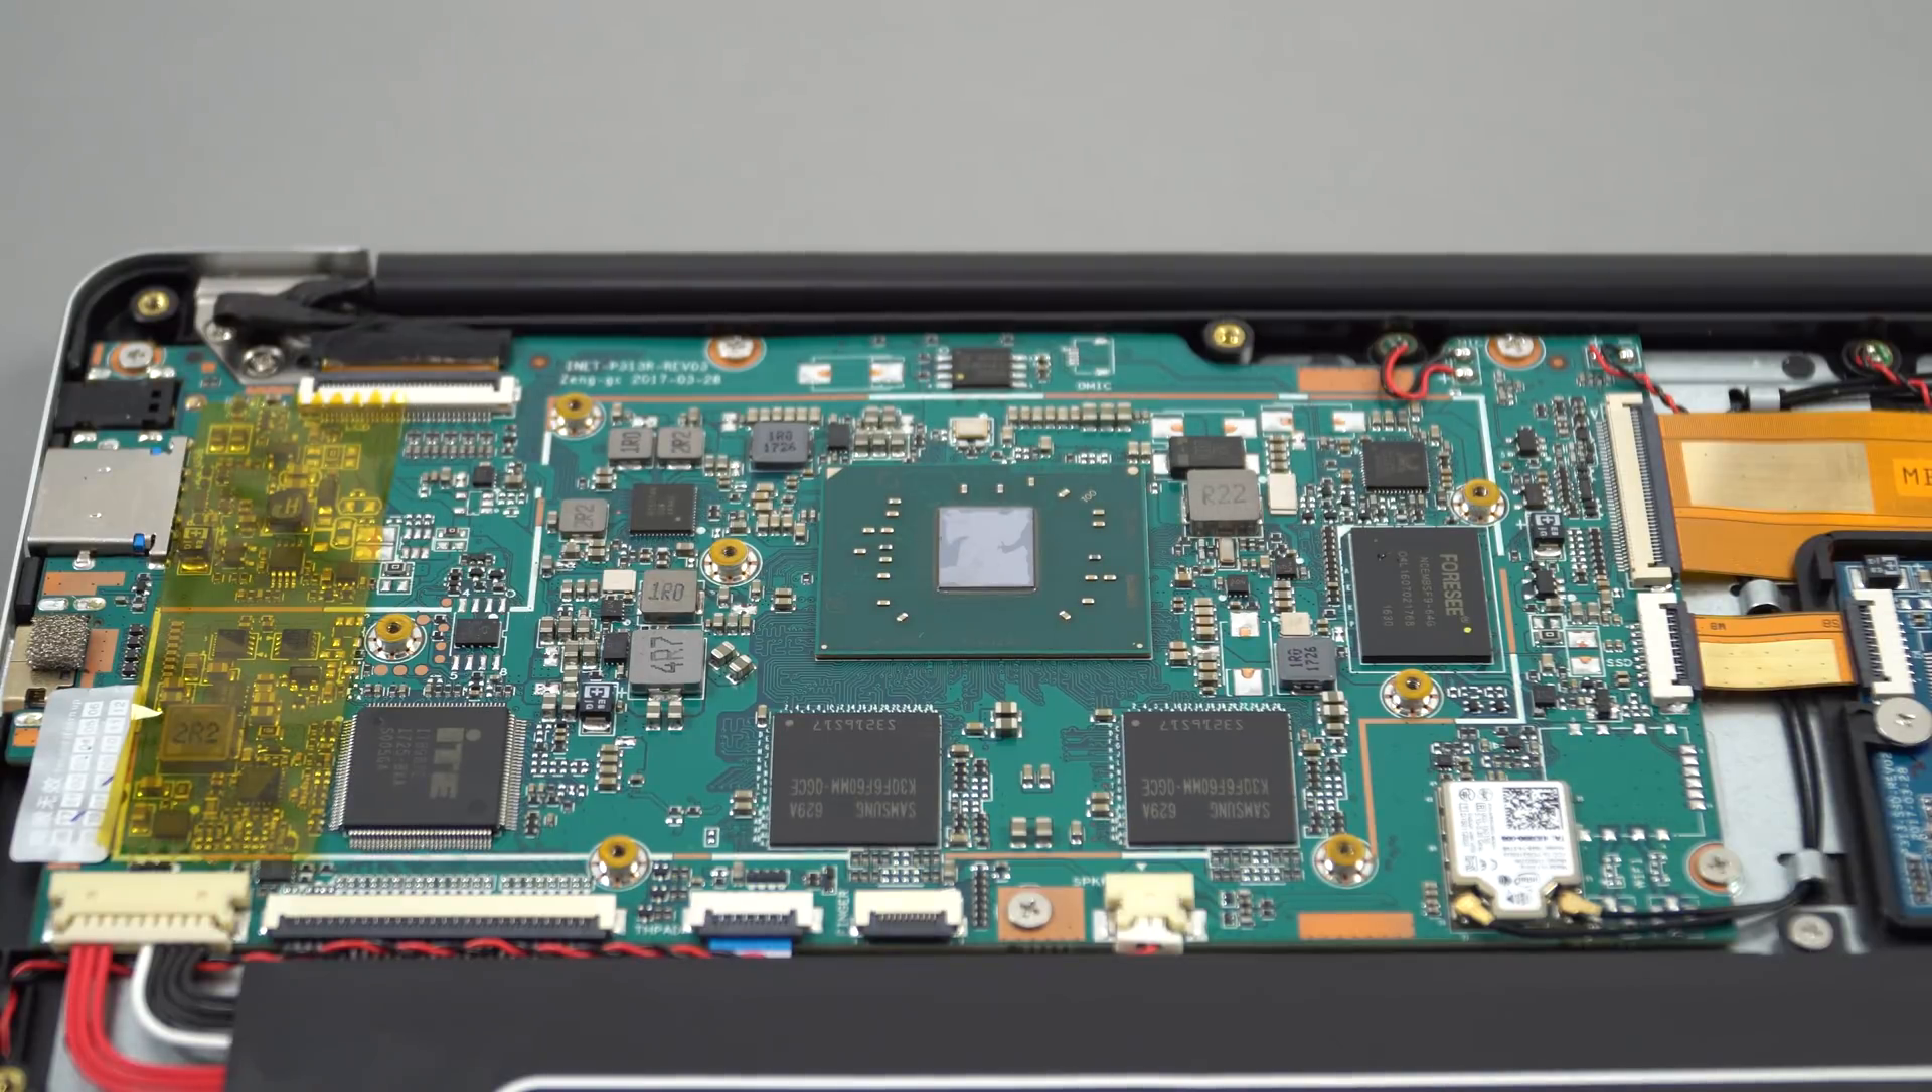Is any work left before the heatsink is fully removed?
No.